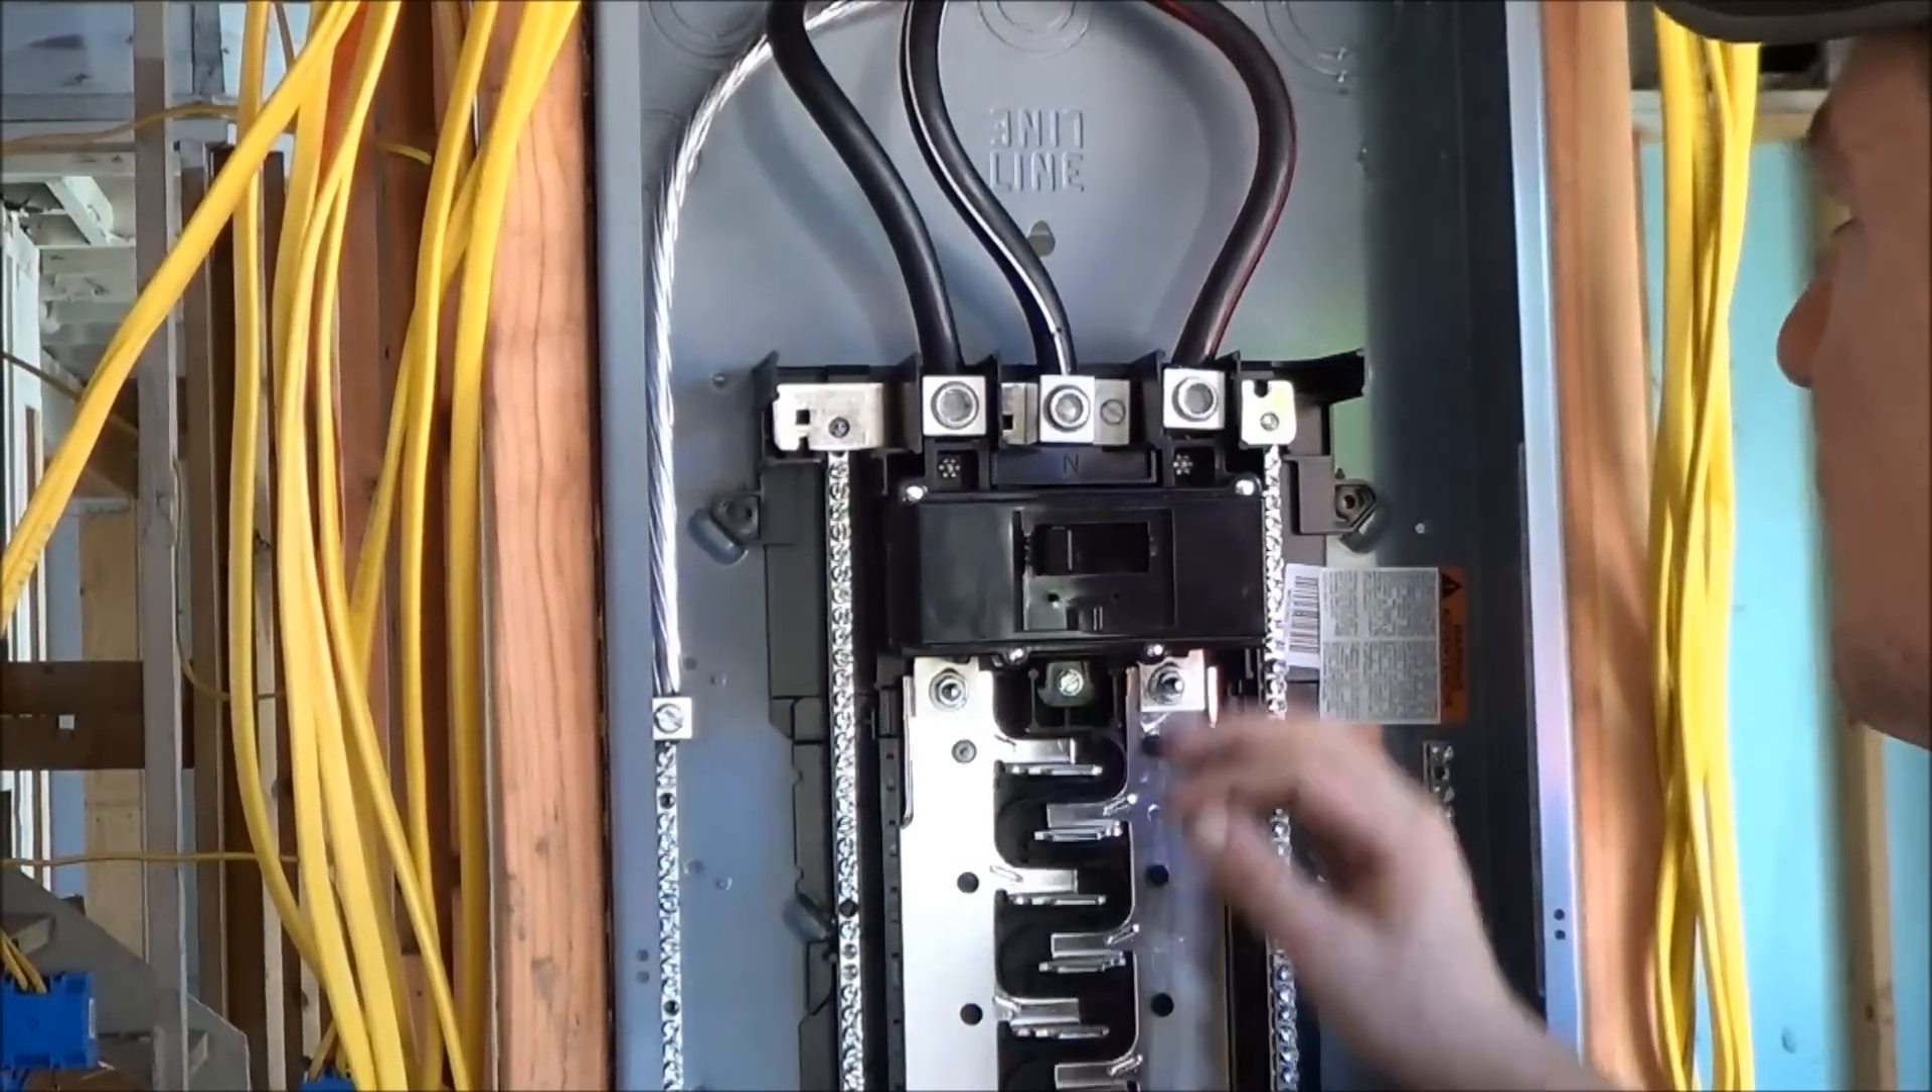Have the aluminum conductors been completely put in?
Yes.